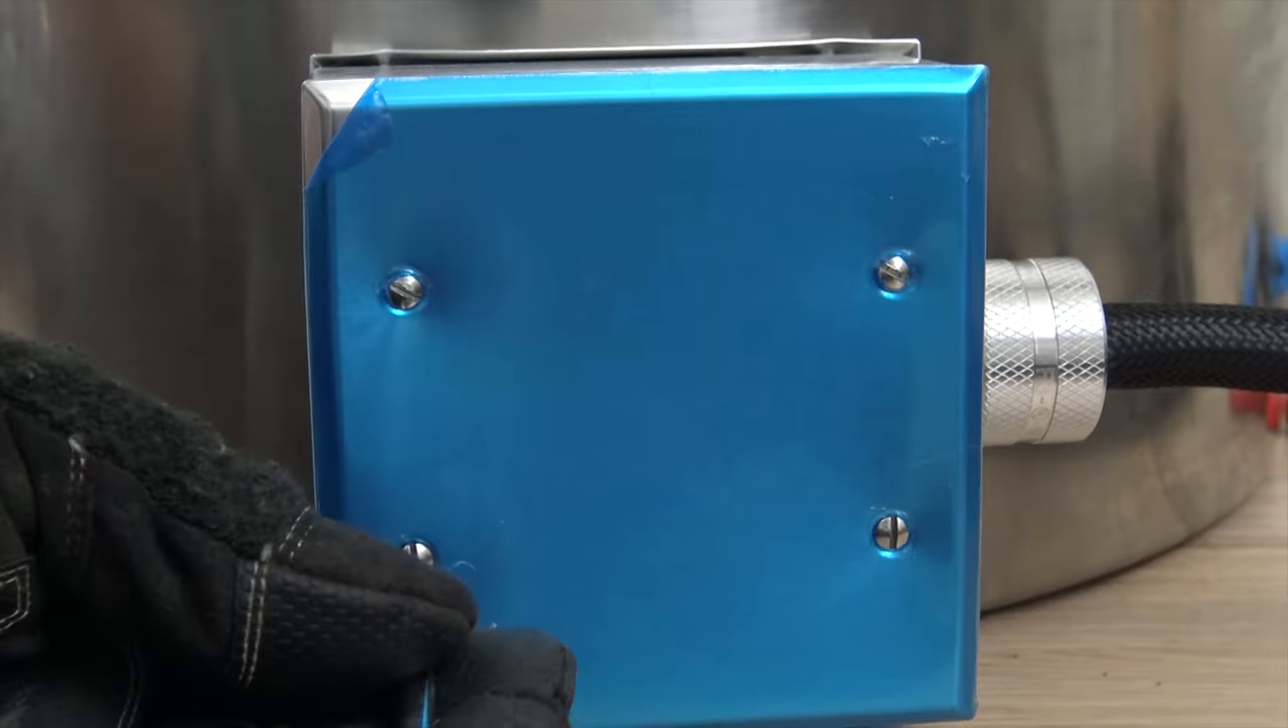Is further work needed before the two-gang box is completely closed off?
No.